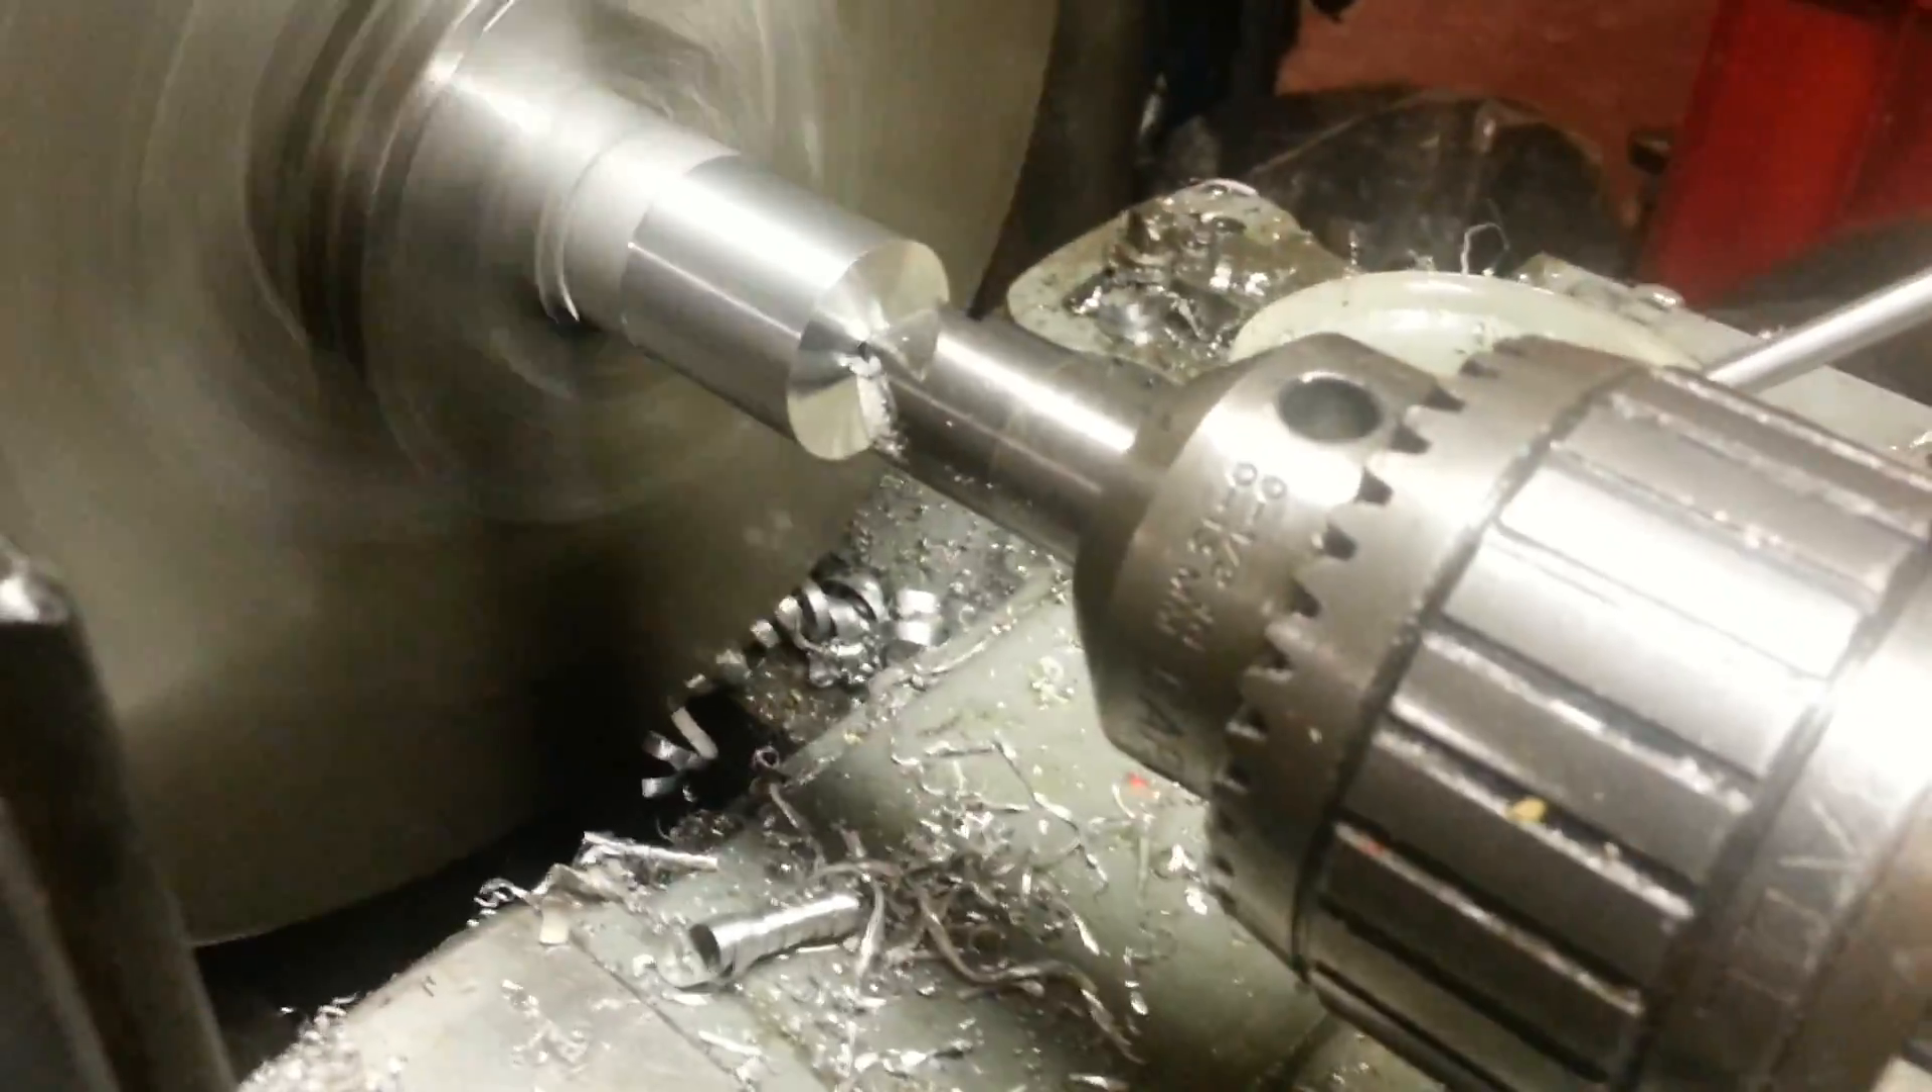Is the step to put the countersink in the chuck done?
Yes.